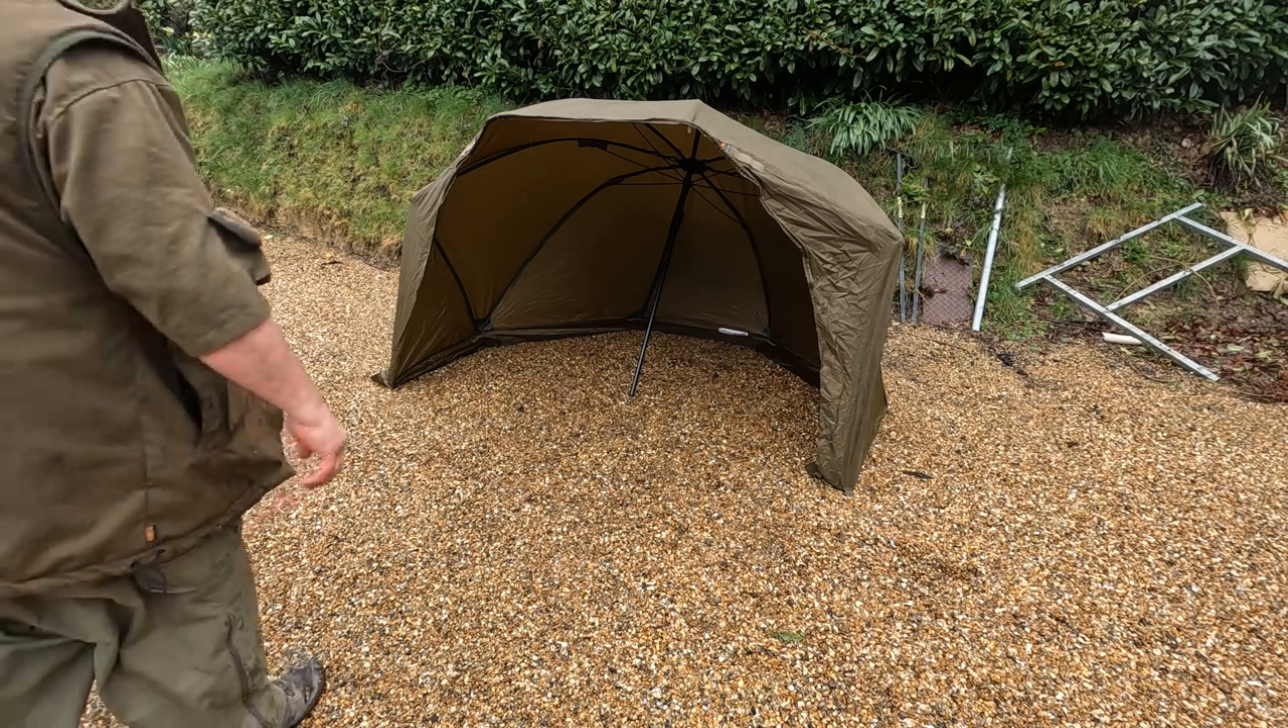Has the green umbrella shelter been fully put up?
Yes.